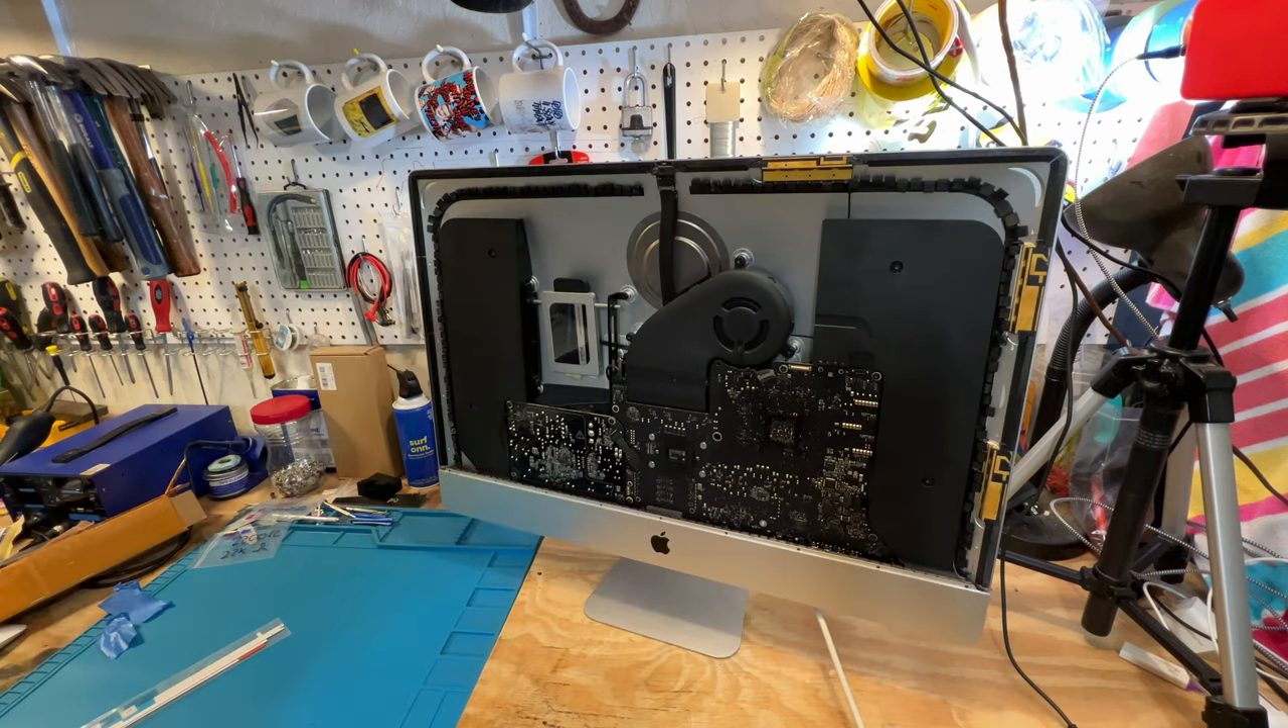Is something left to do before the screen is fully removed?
No.